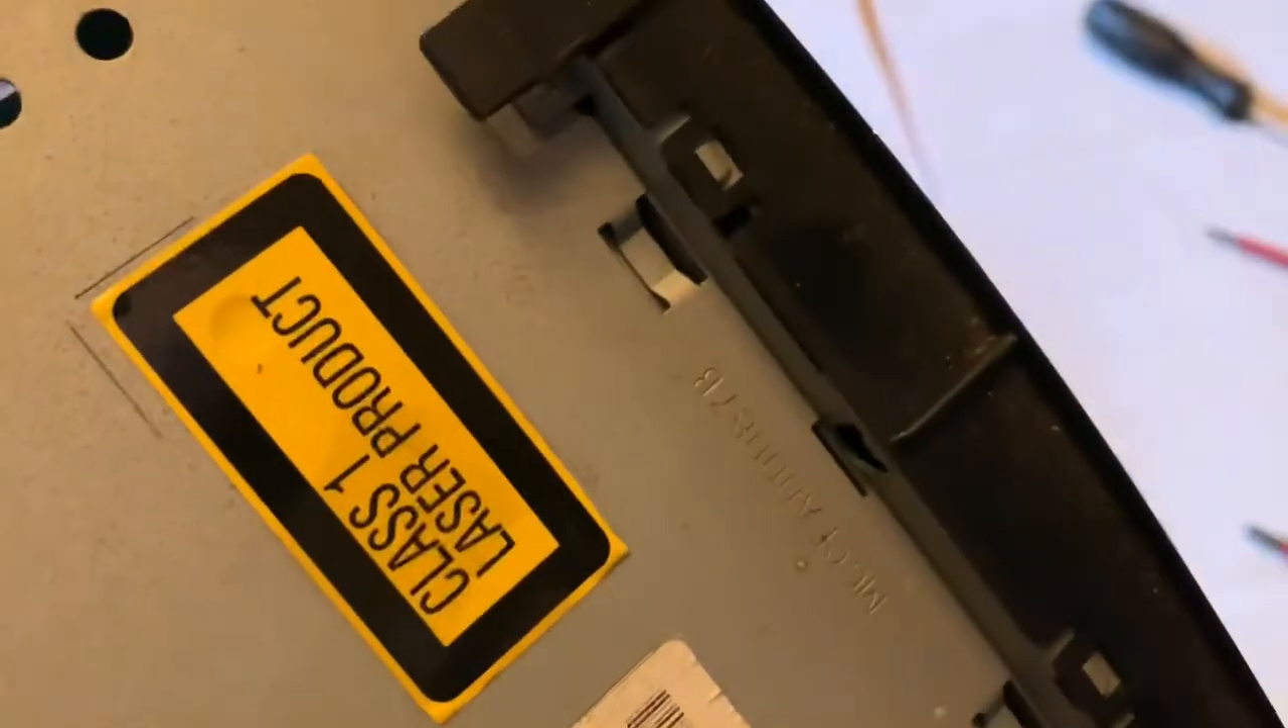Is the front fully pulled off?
No.